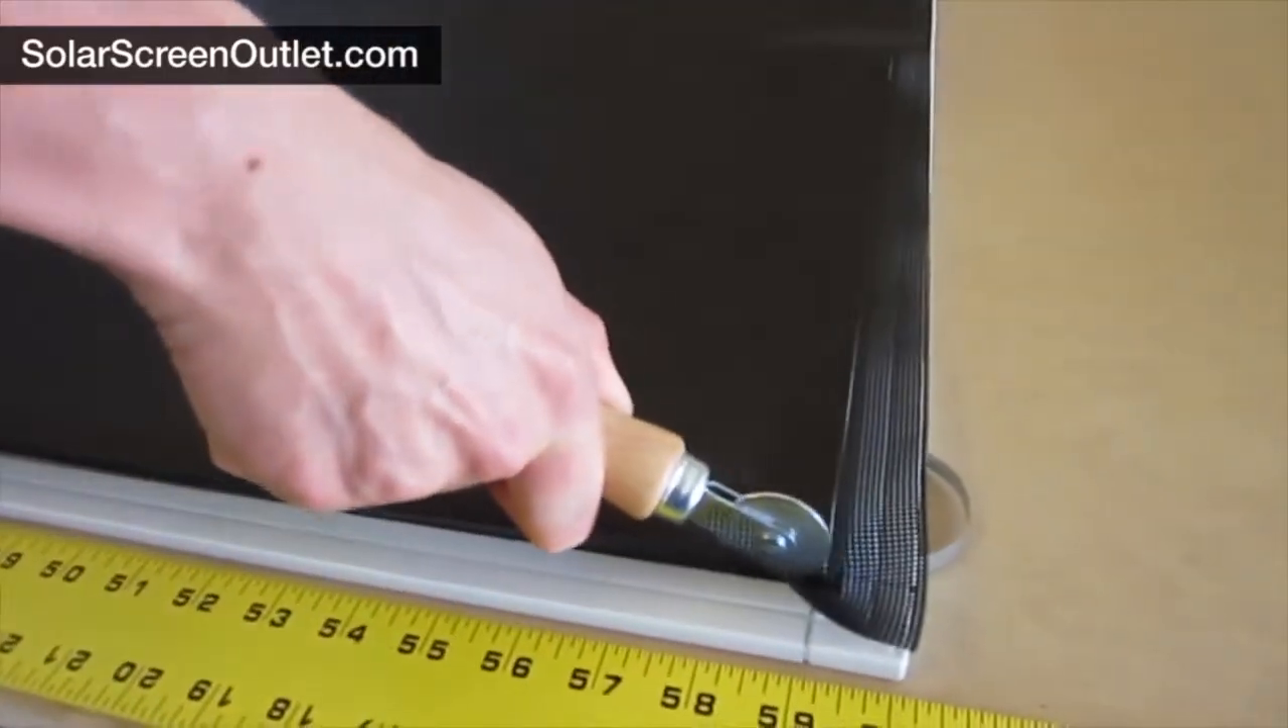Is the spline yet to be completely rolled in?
Yes.